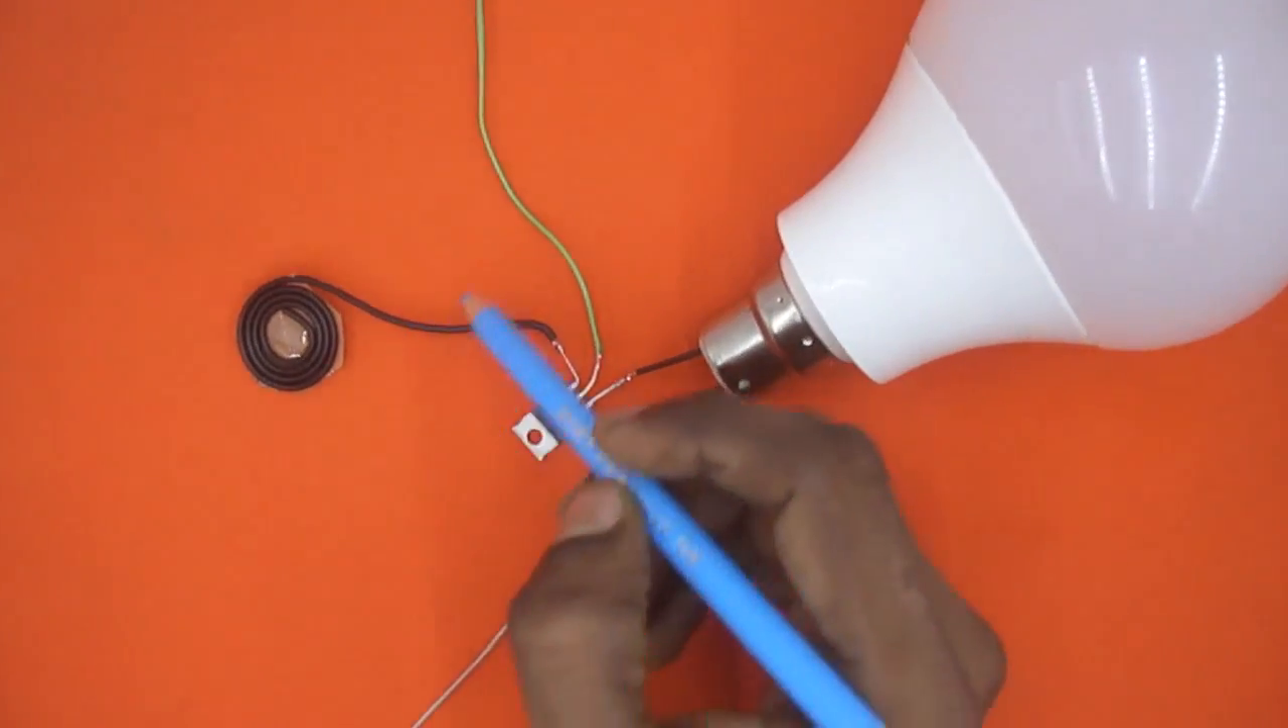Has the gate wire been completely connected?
Yes.